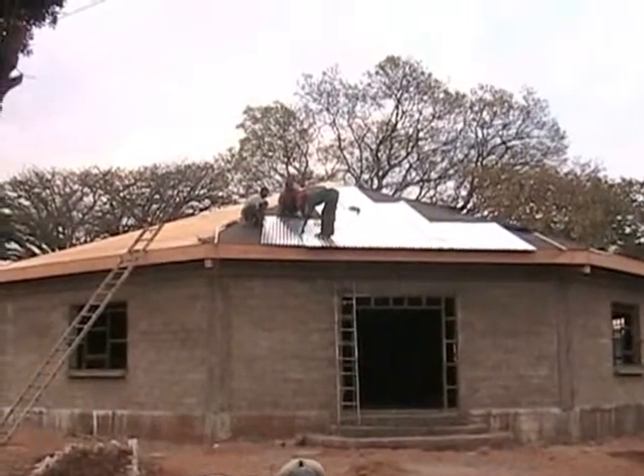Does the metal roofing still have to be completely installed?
Yes.